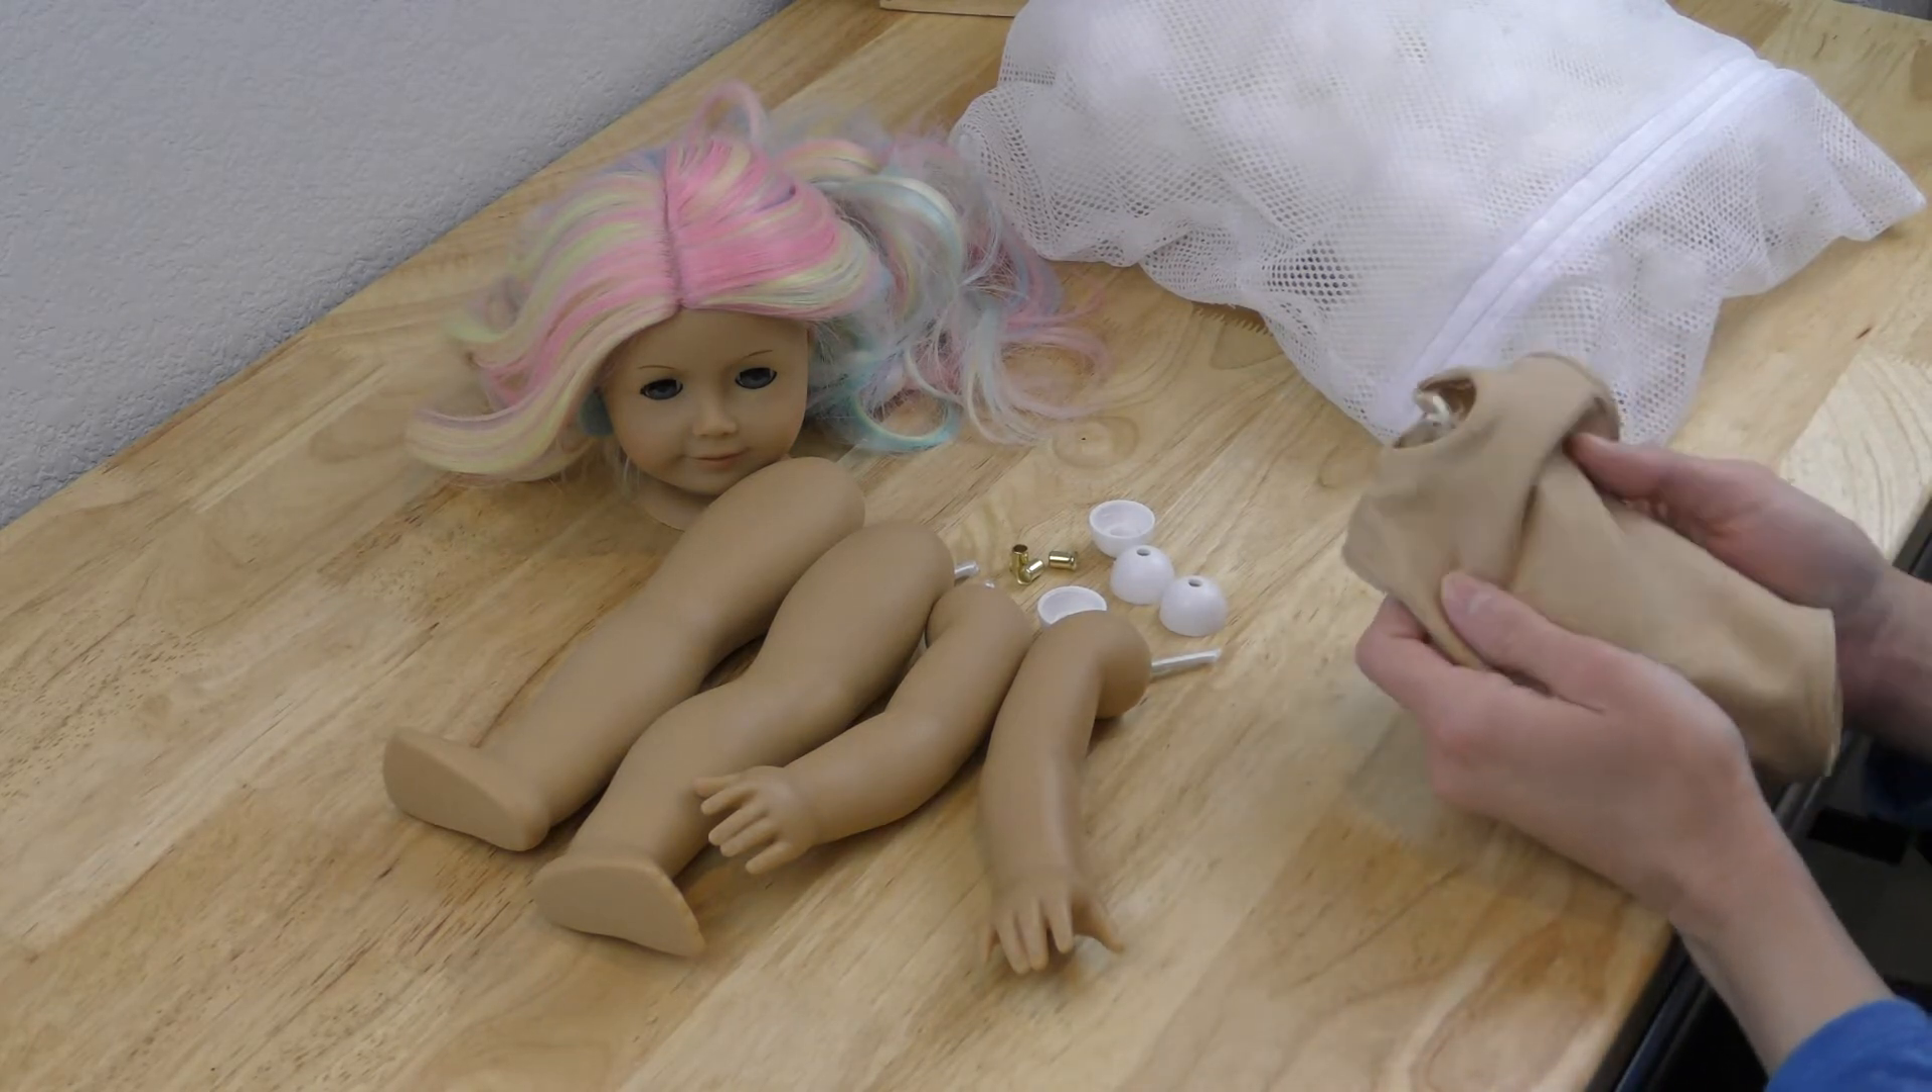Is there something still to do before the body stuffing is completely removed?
No.